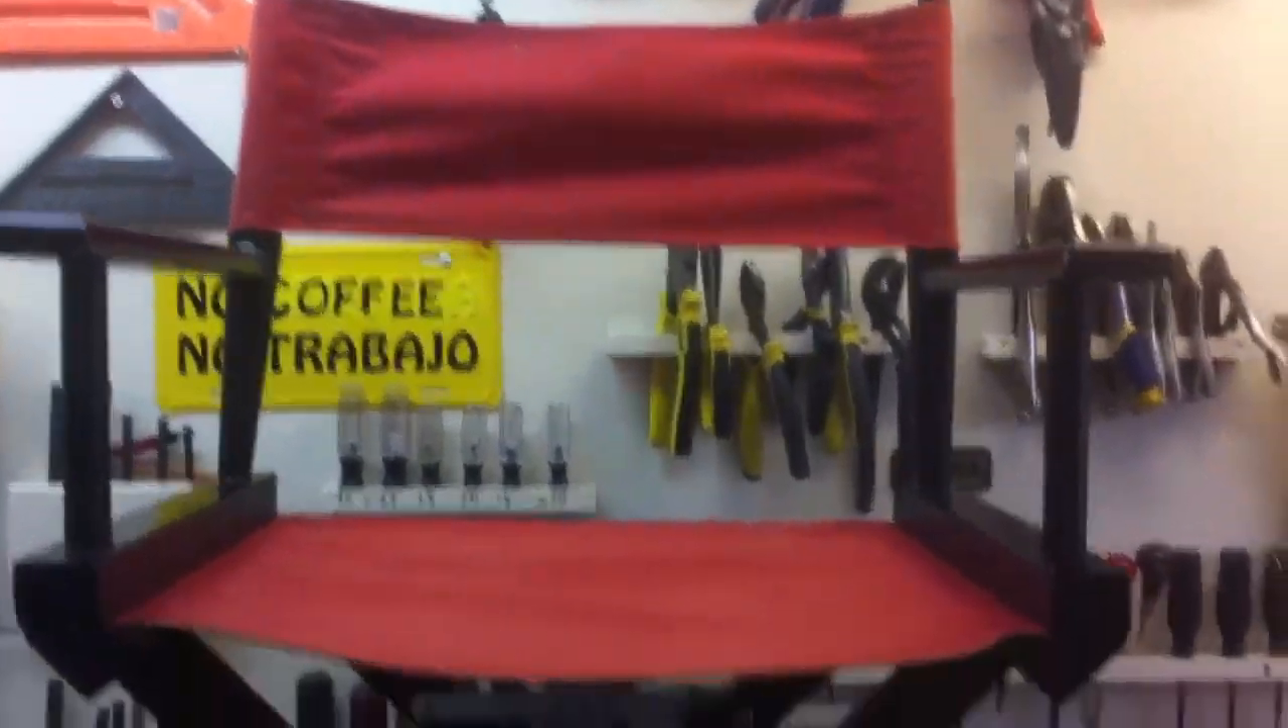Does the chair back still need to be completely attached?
No.